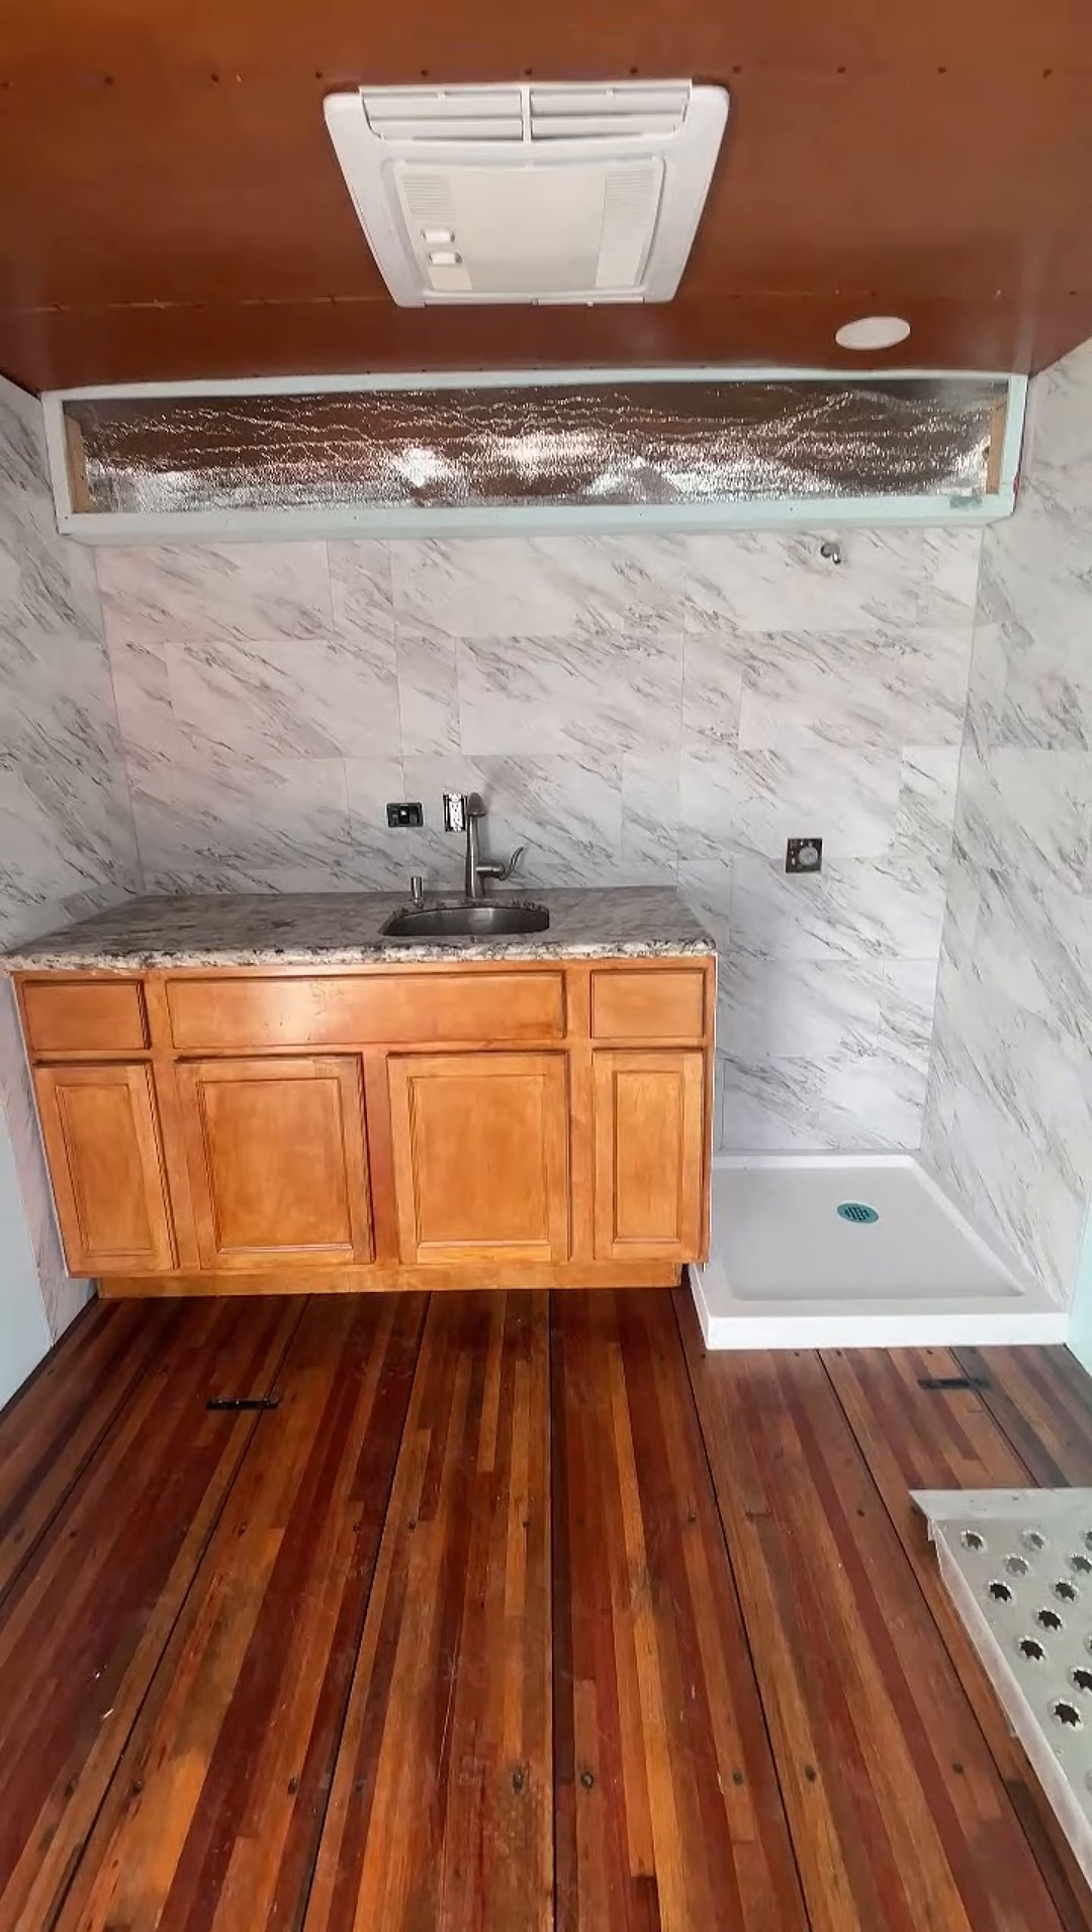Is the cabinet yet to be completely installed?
No.